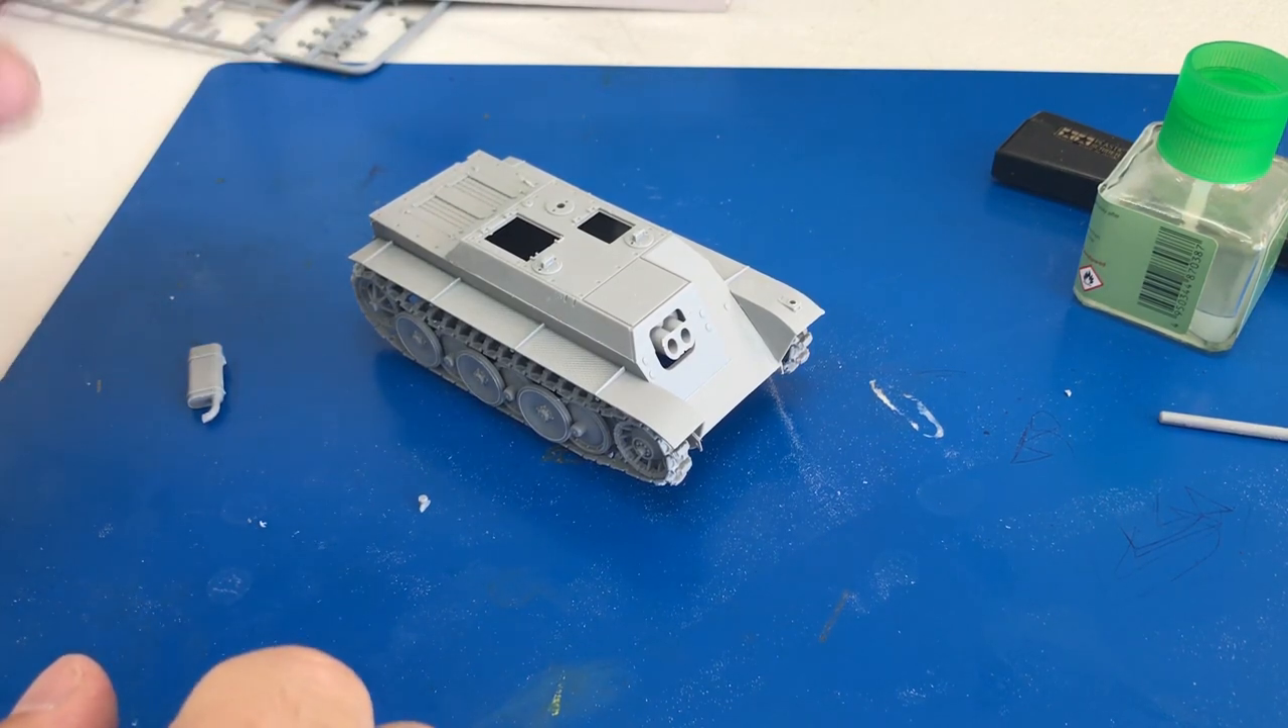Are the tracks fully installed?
Yes.